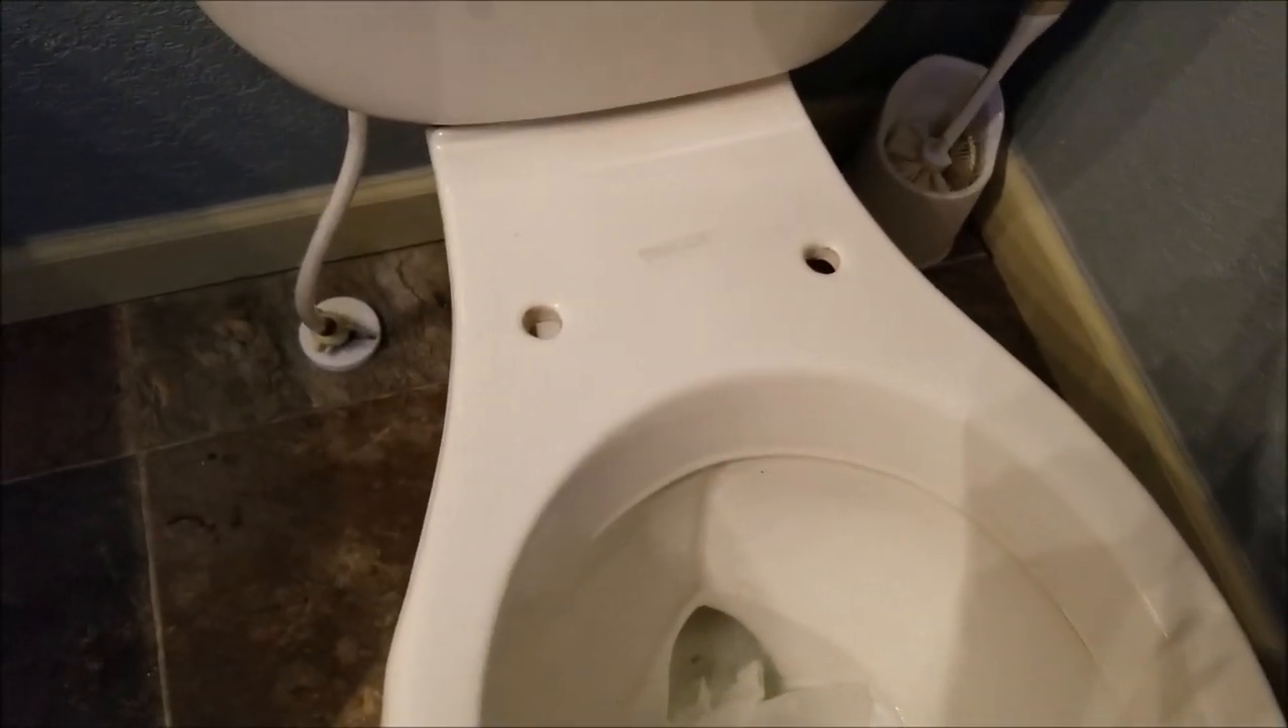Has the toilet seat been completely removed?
Yes.